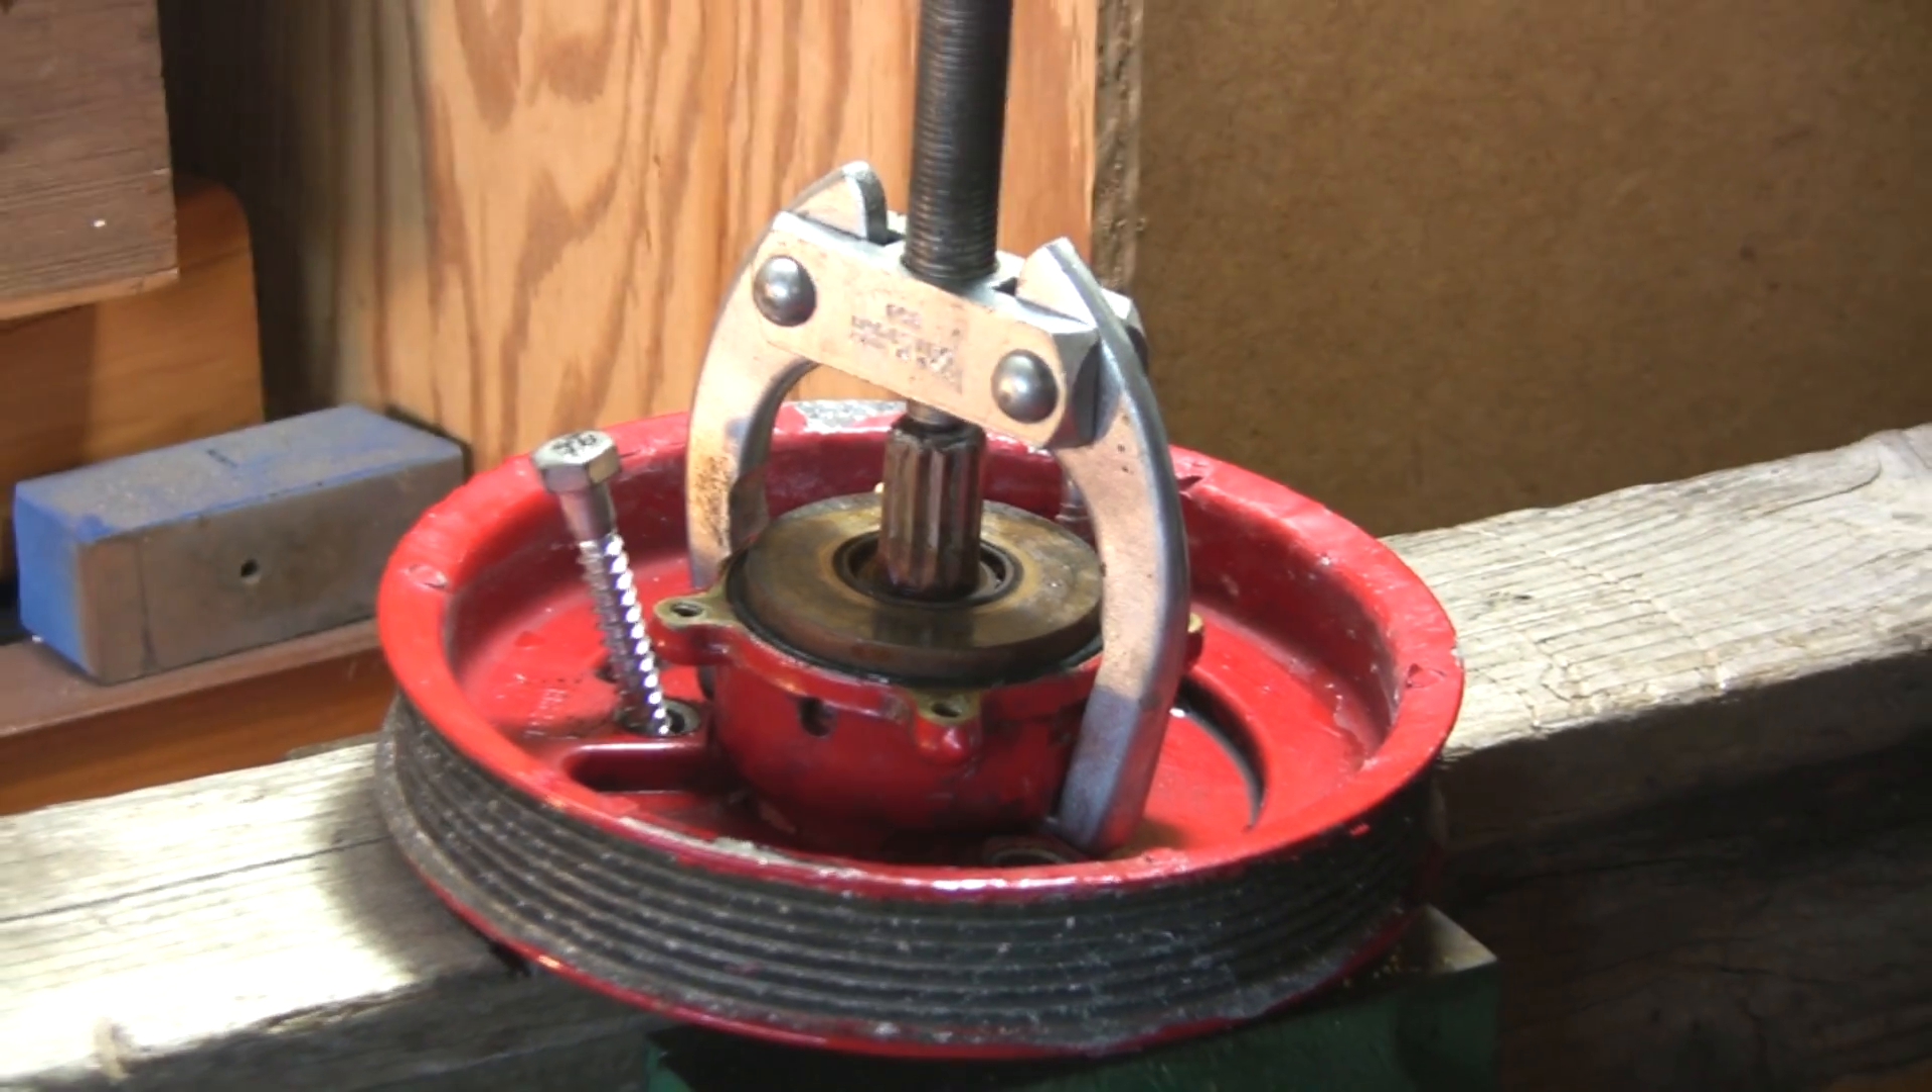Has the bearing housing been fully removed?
No.